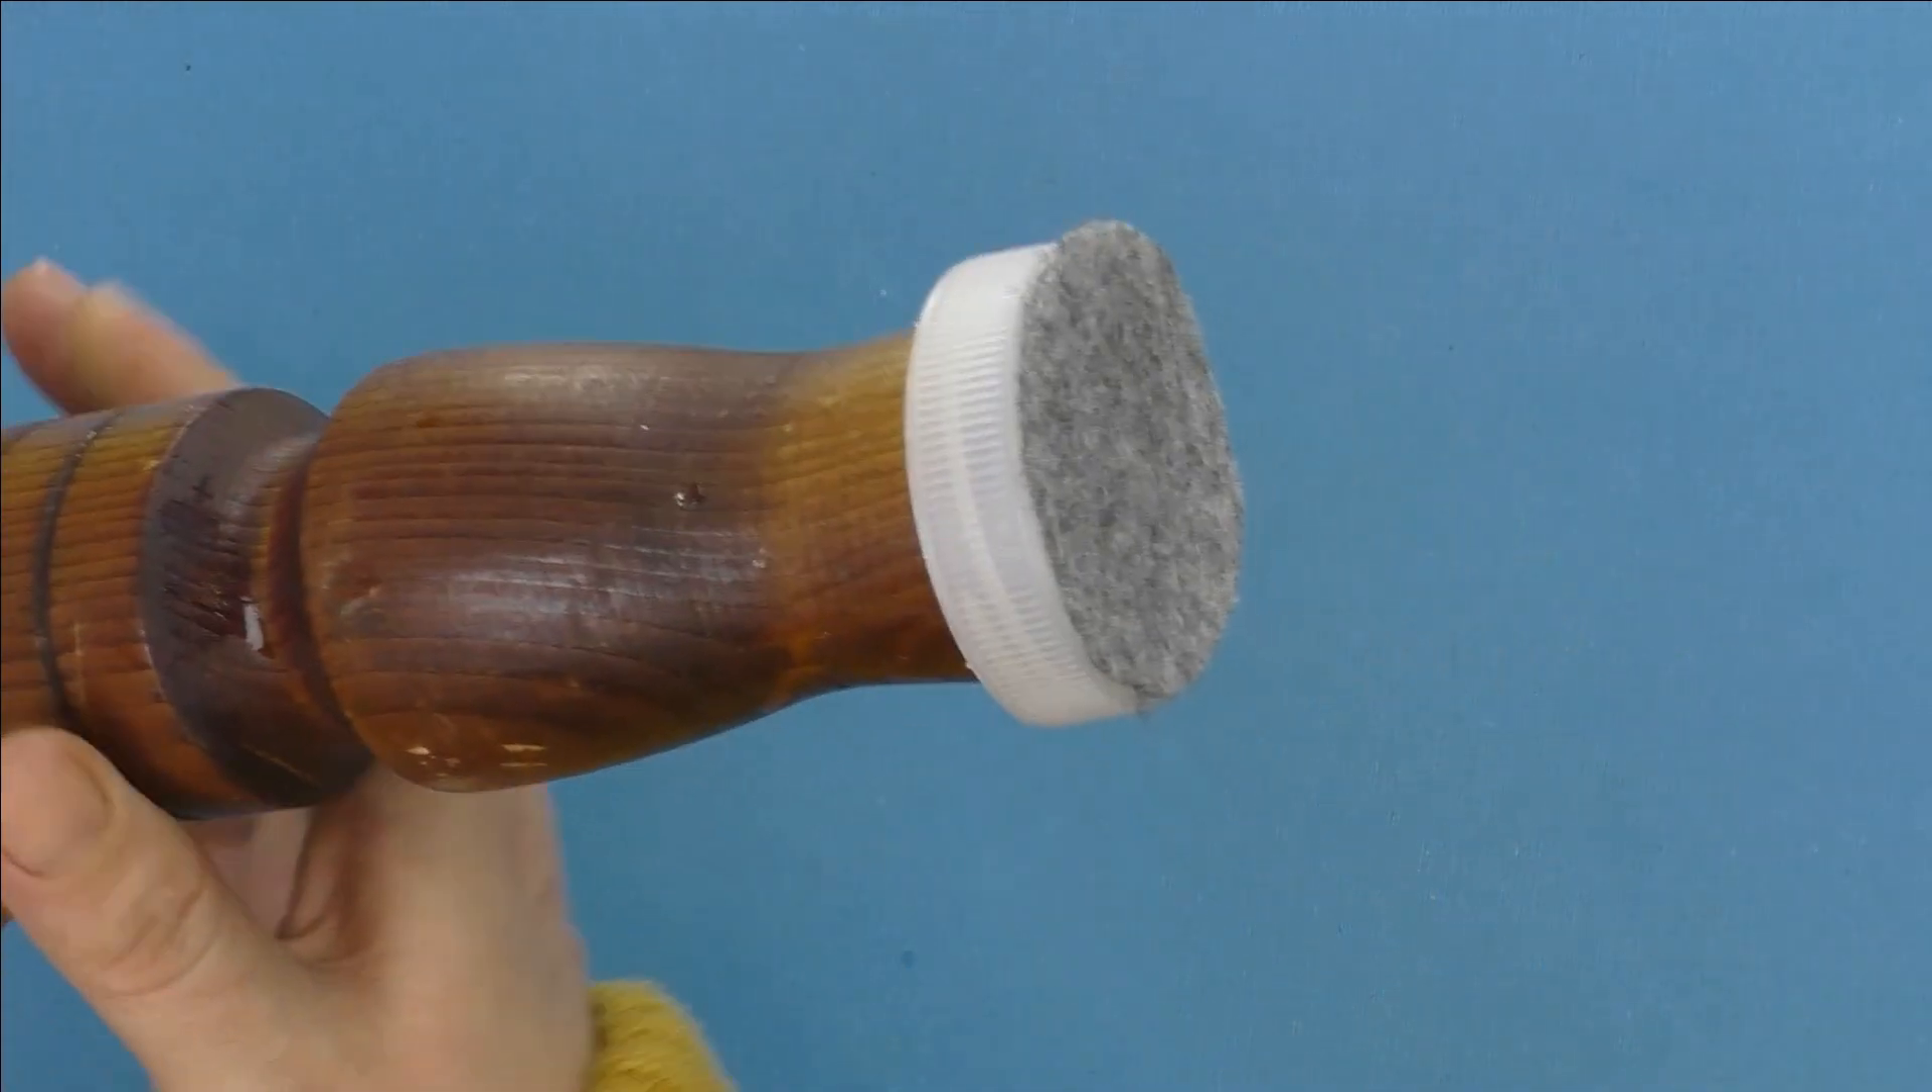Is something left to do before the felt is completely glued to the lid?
No.